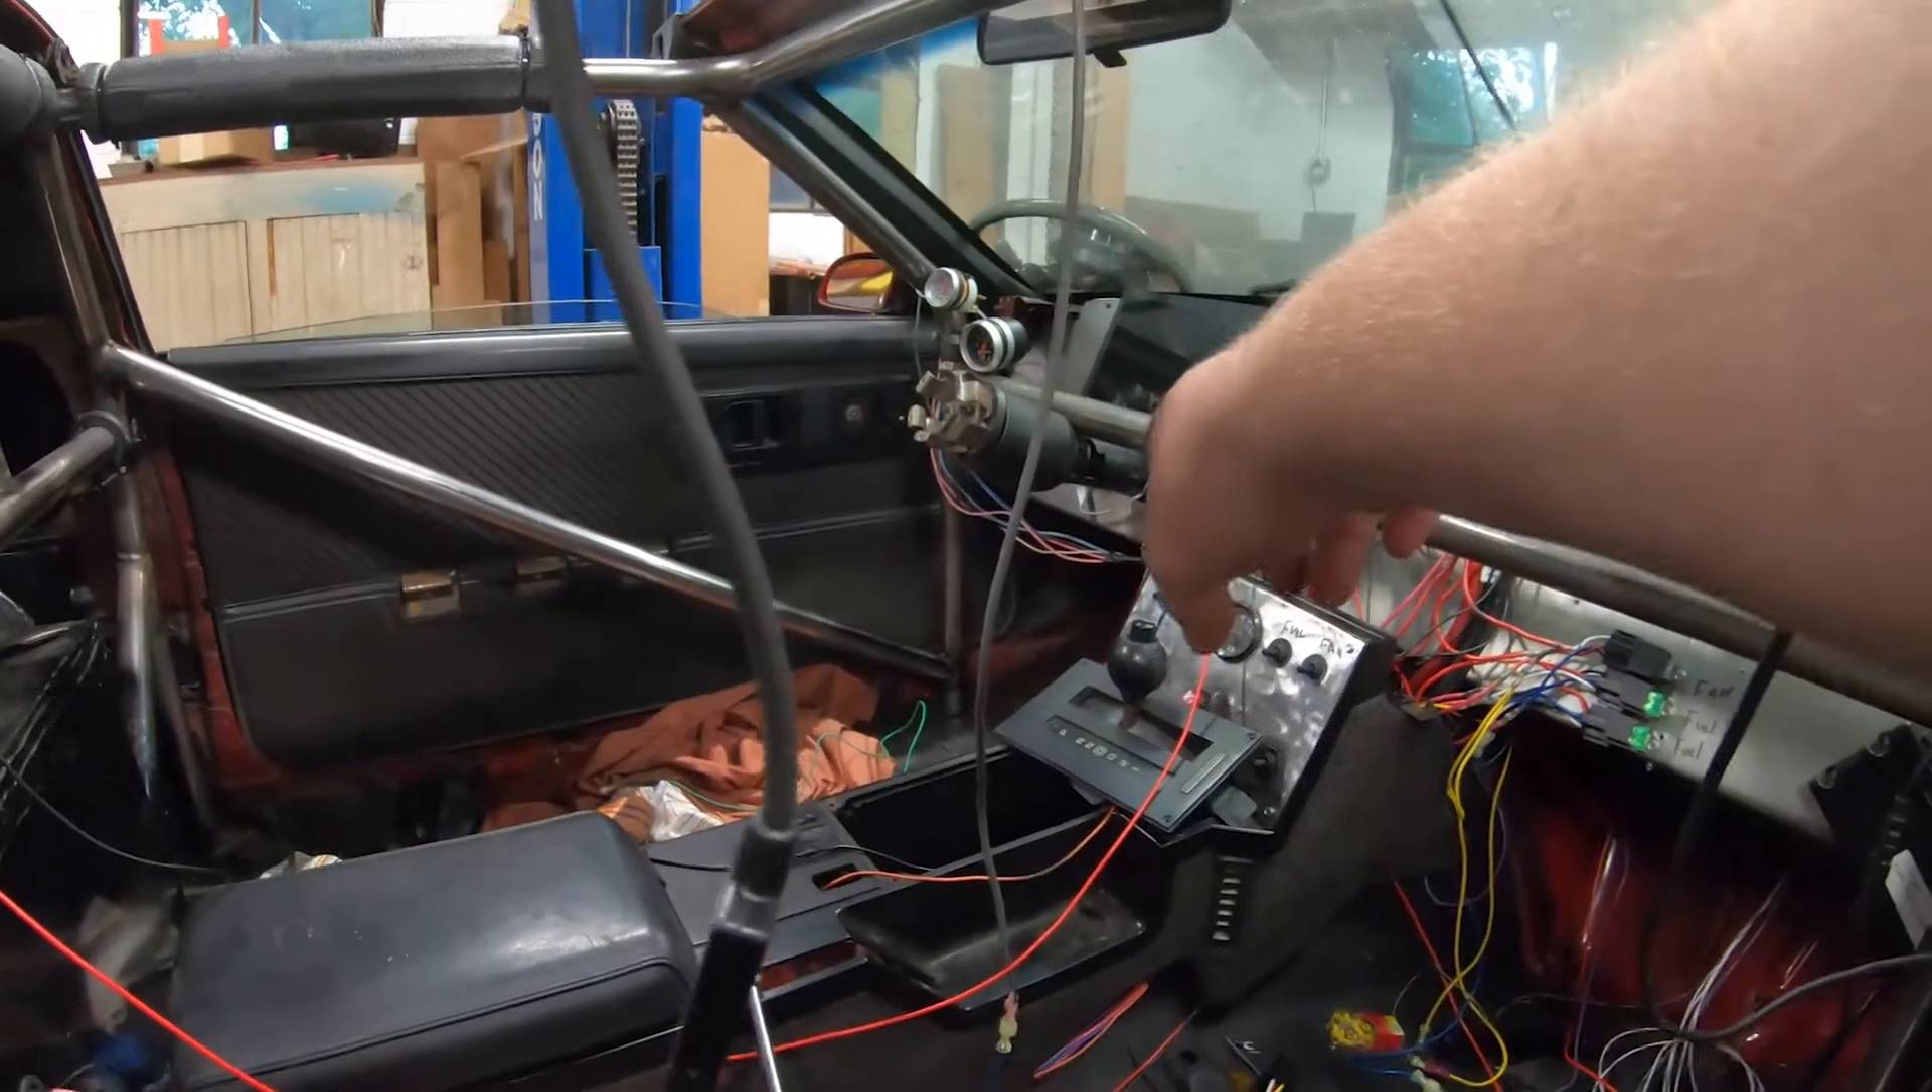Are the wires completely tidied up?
No.